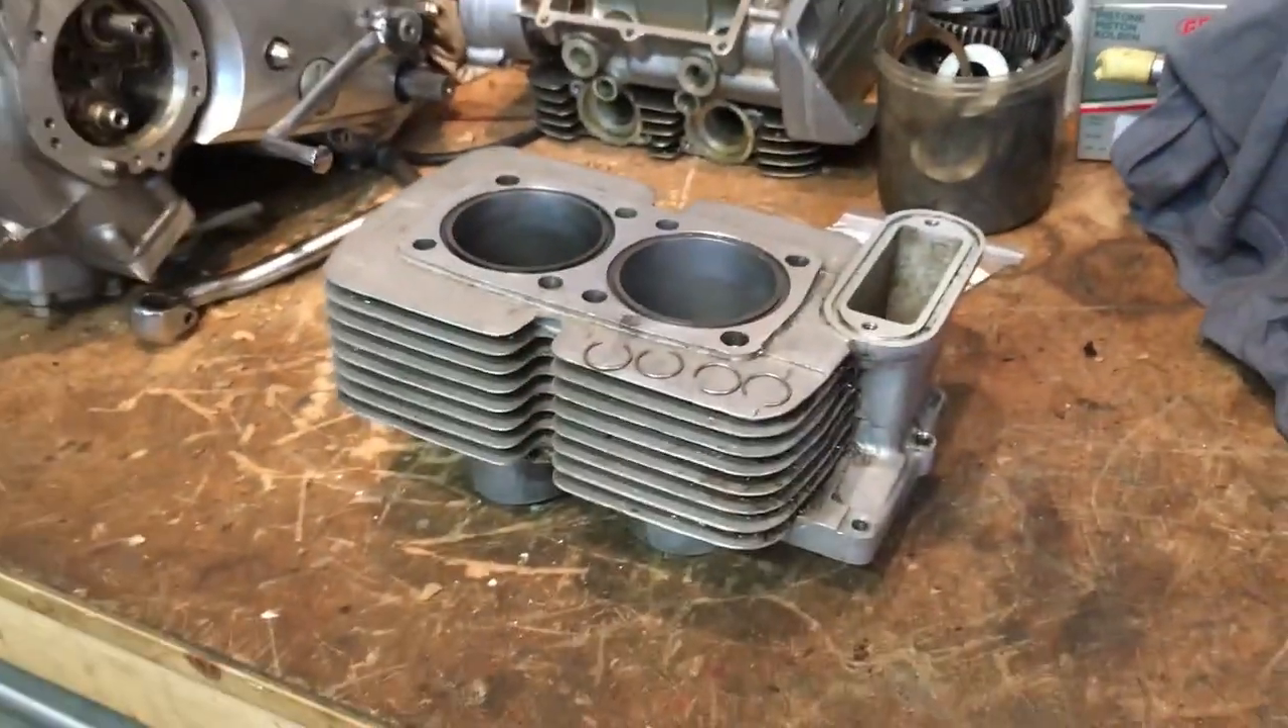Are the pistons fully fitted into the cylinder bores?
No.